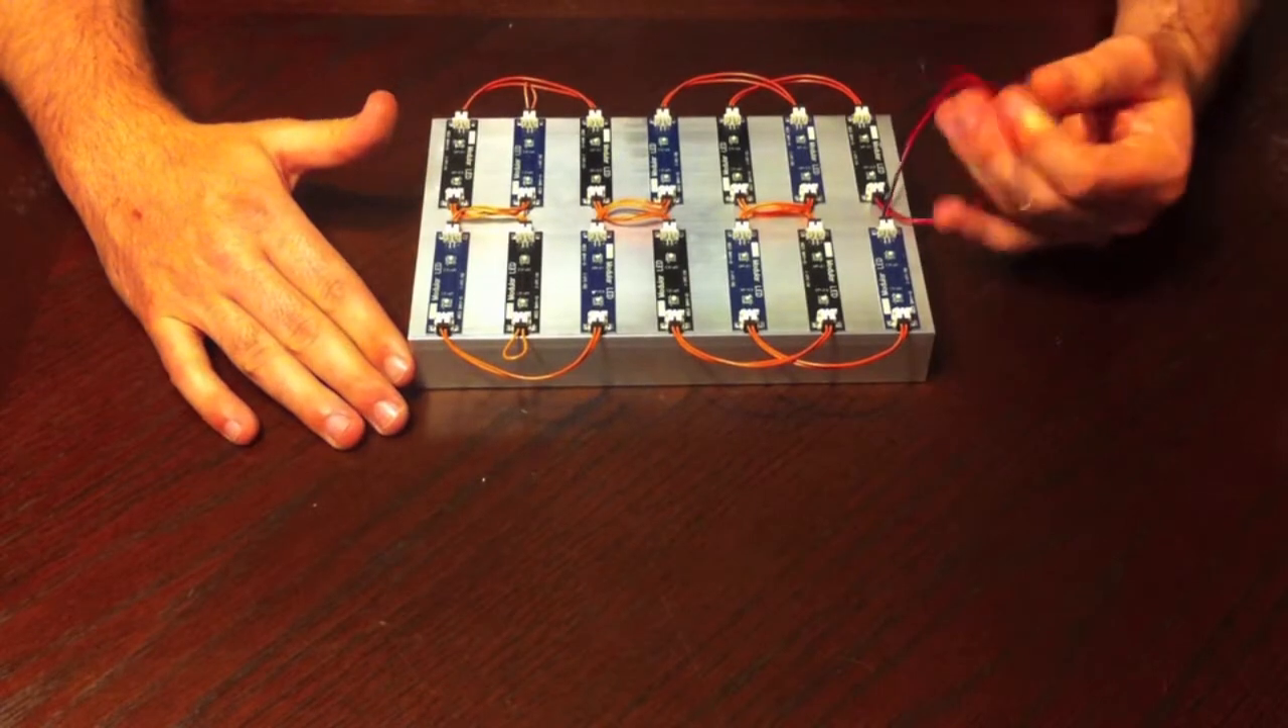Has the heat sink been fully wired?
Yes.